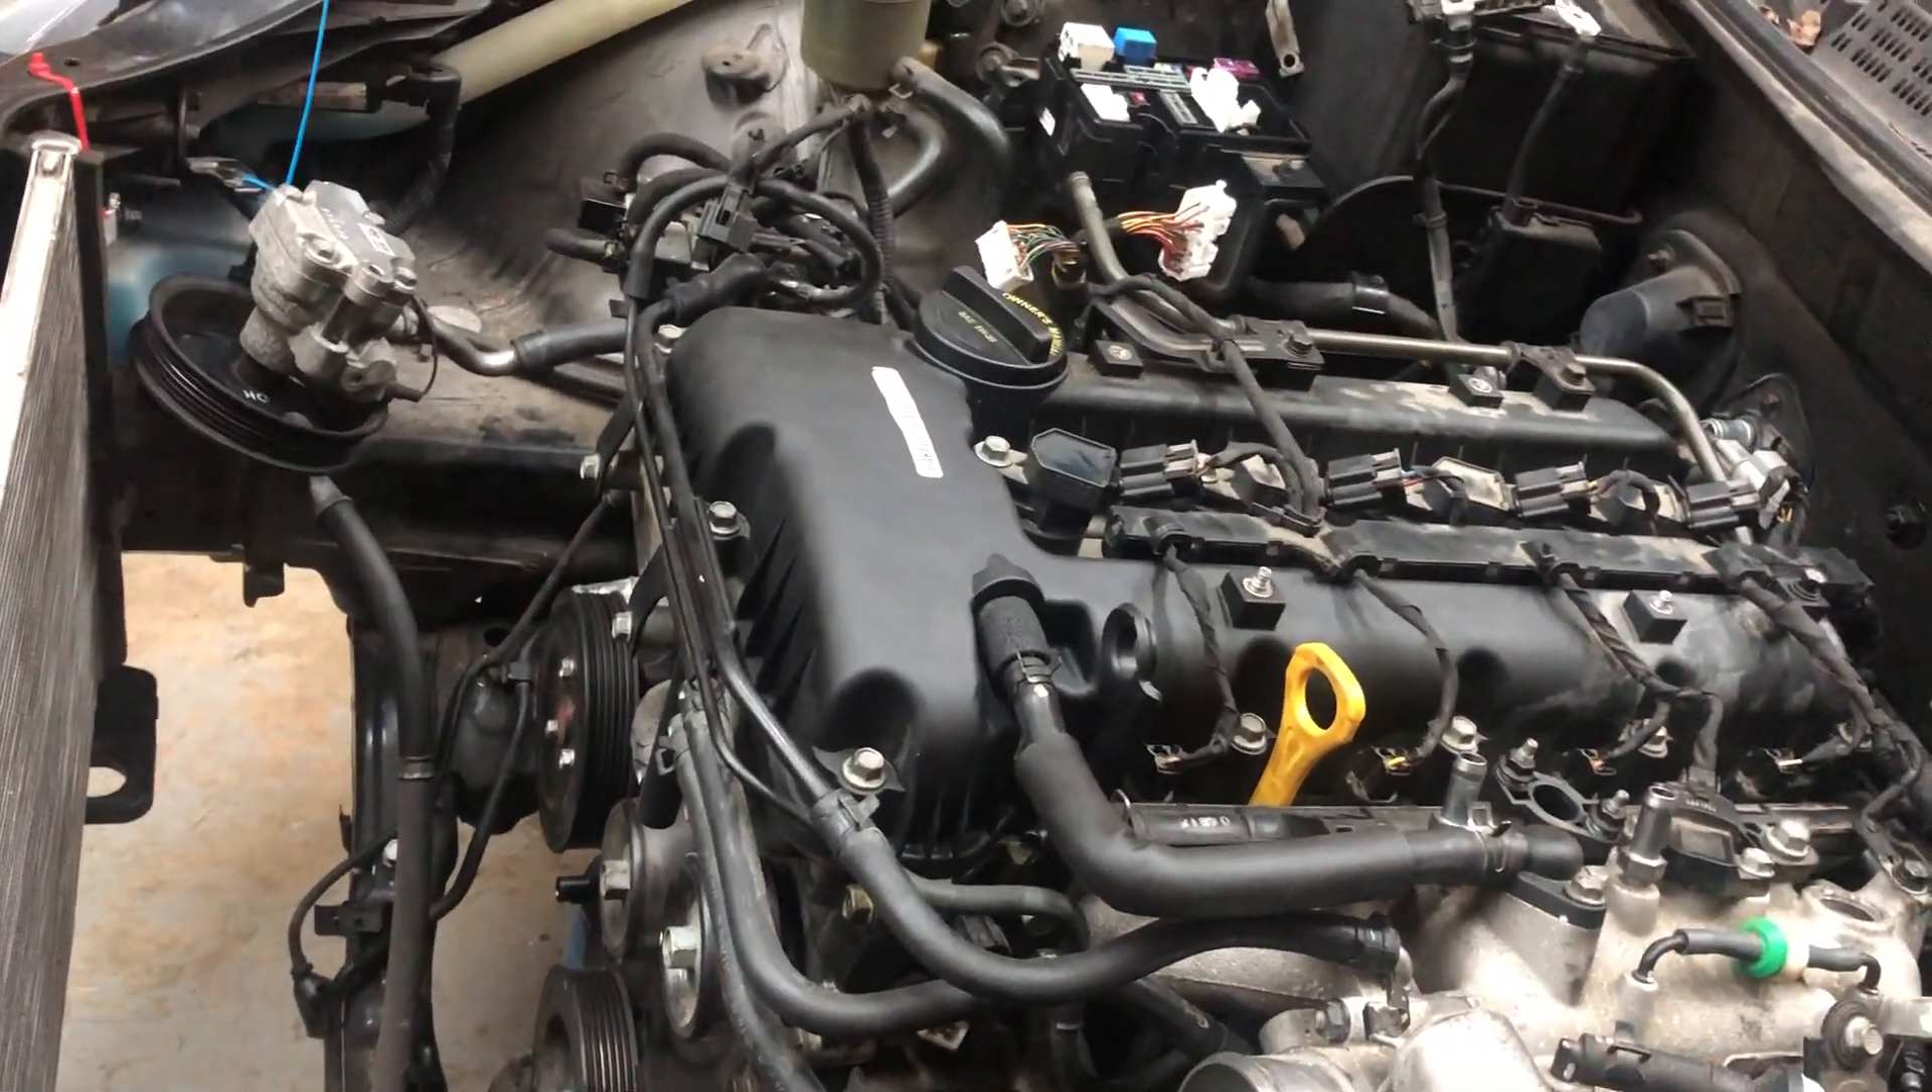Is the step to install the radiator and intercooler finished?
No.